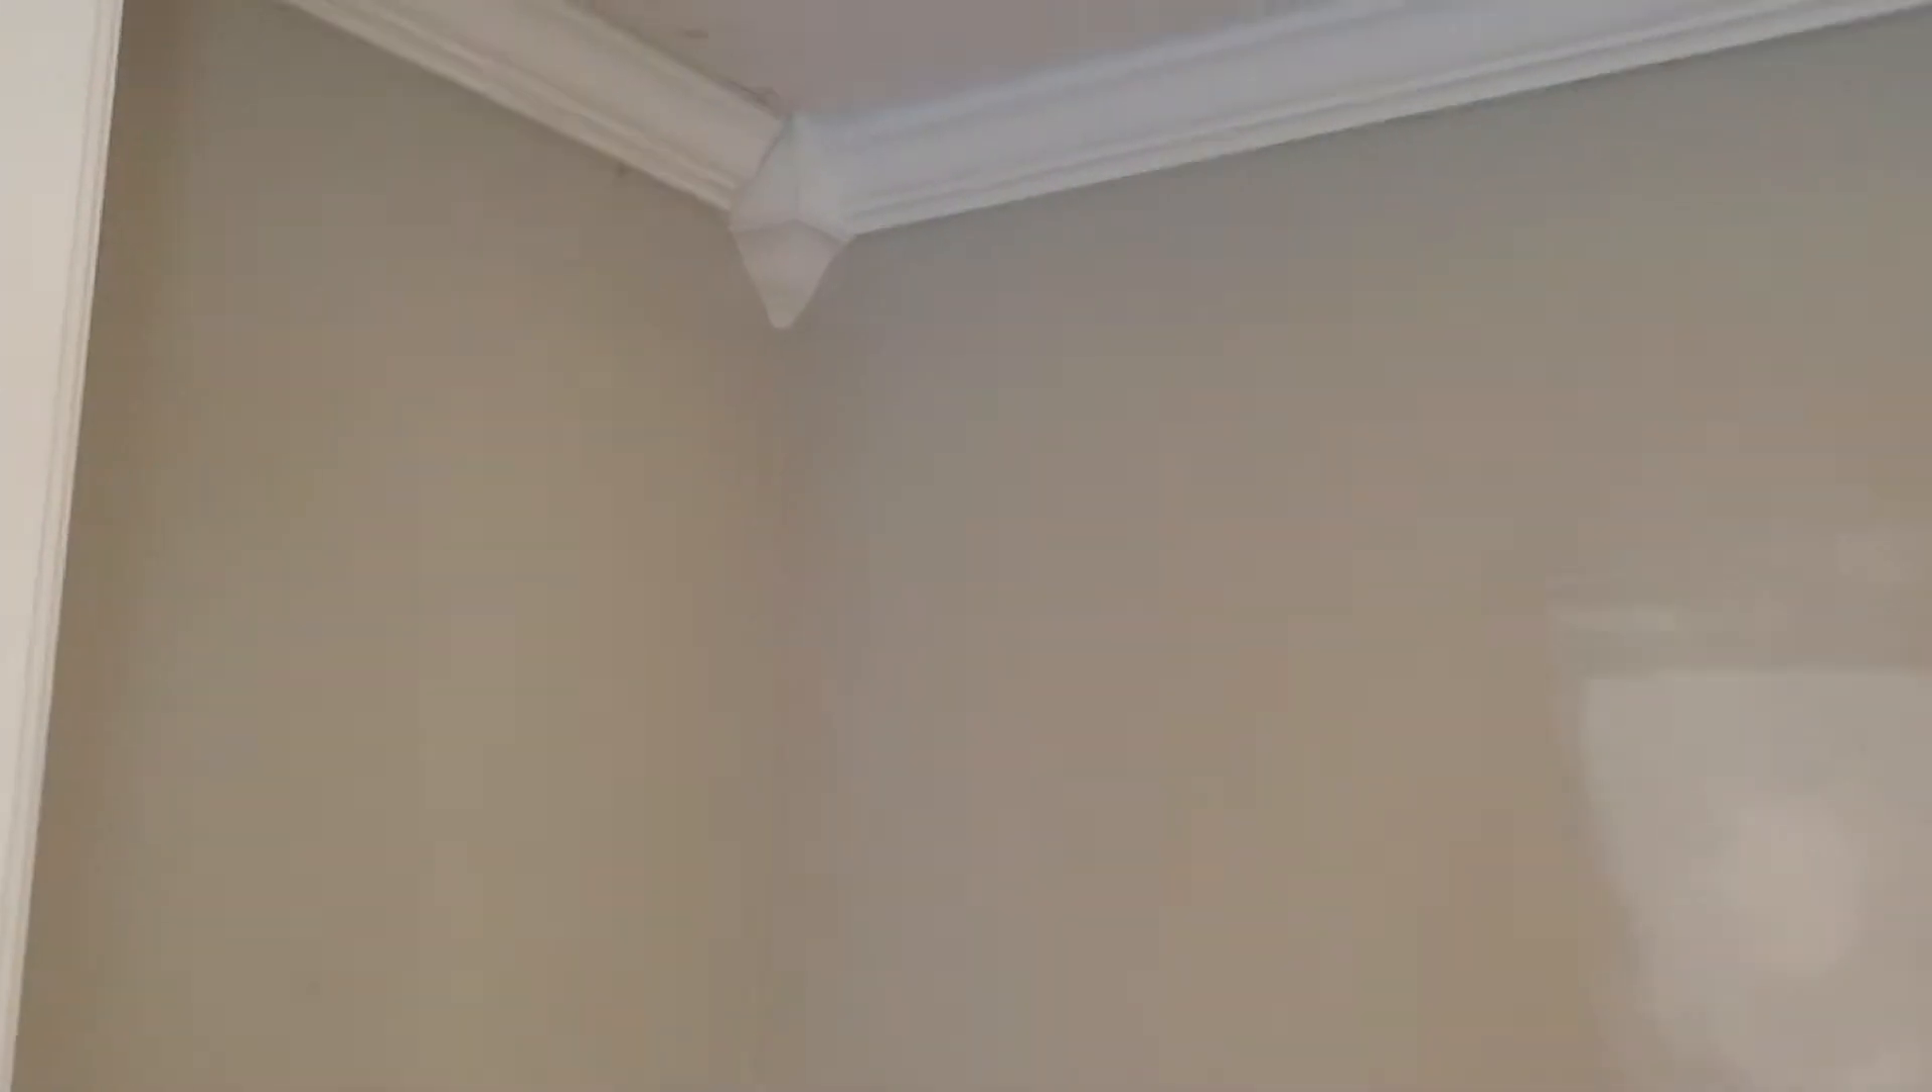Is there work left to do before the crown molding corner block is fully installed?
No.